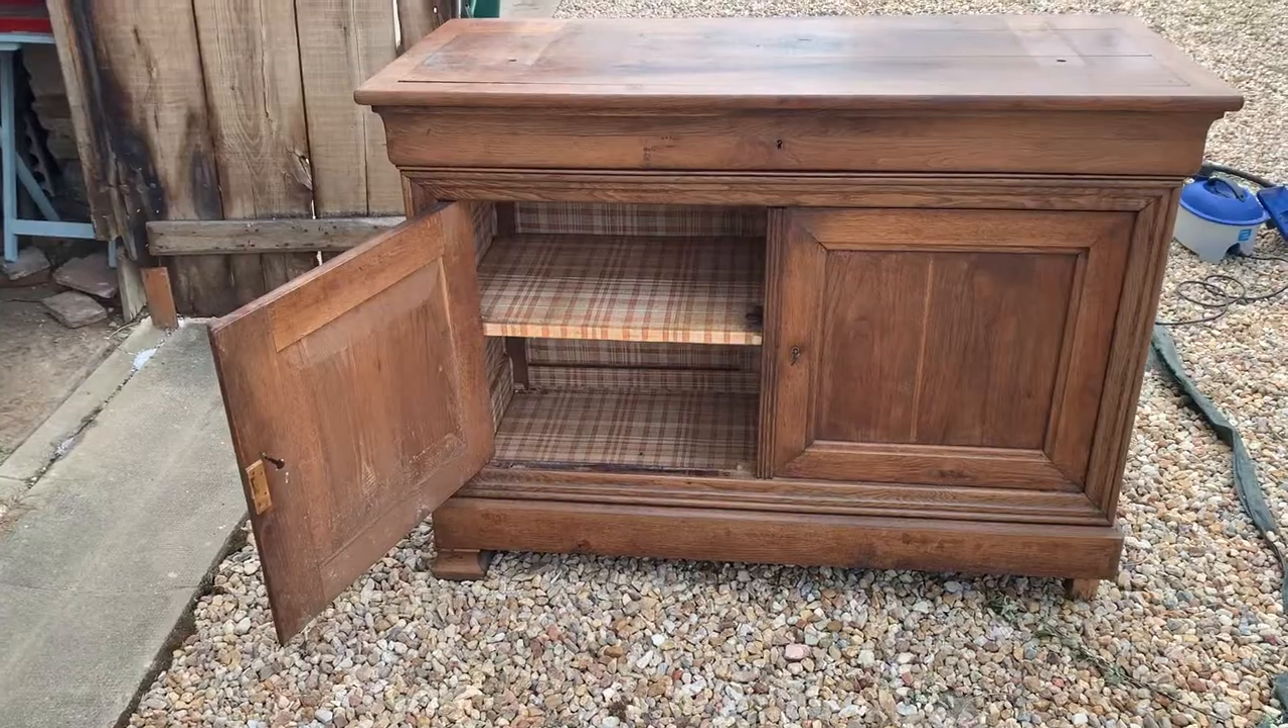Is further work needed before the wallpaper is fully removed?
Yes.